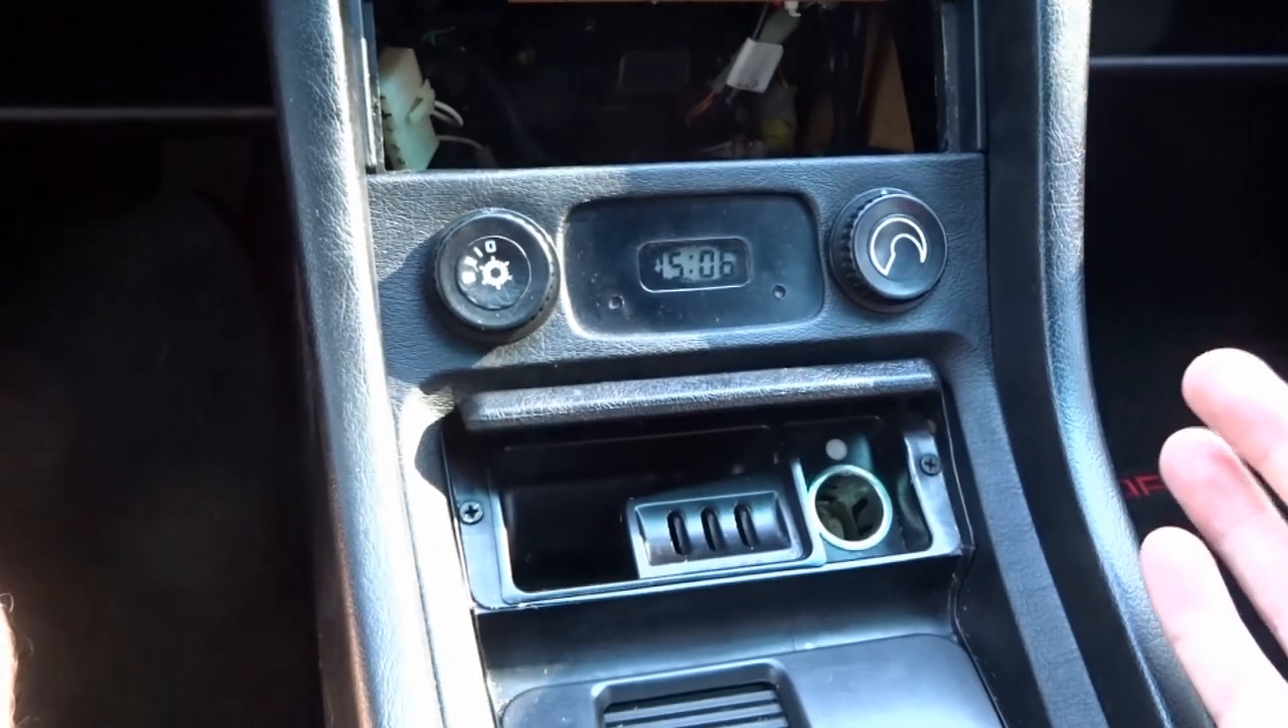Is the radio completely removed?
Yes.